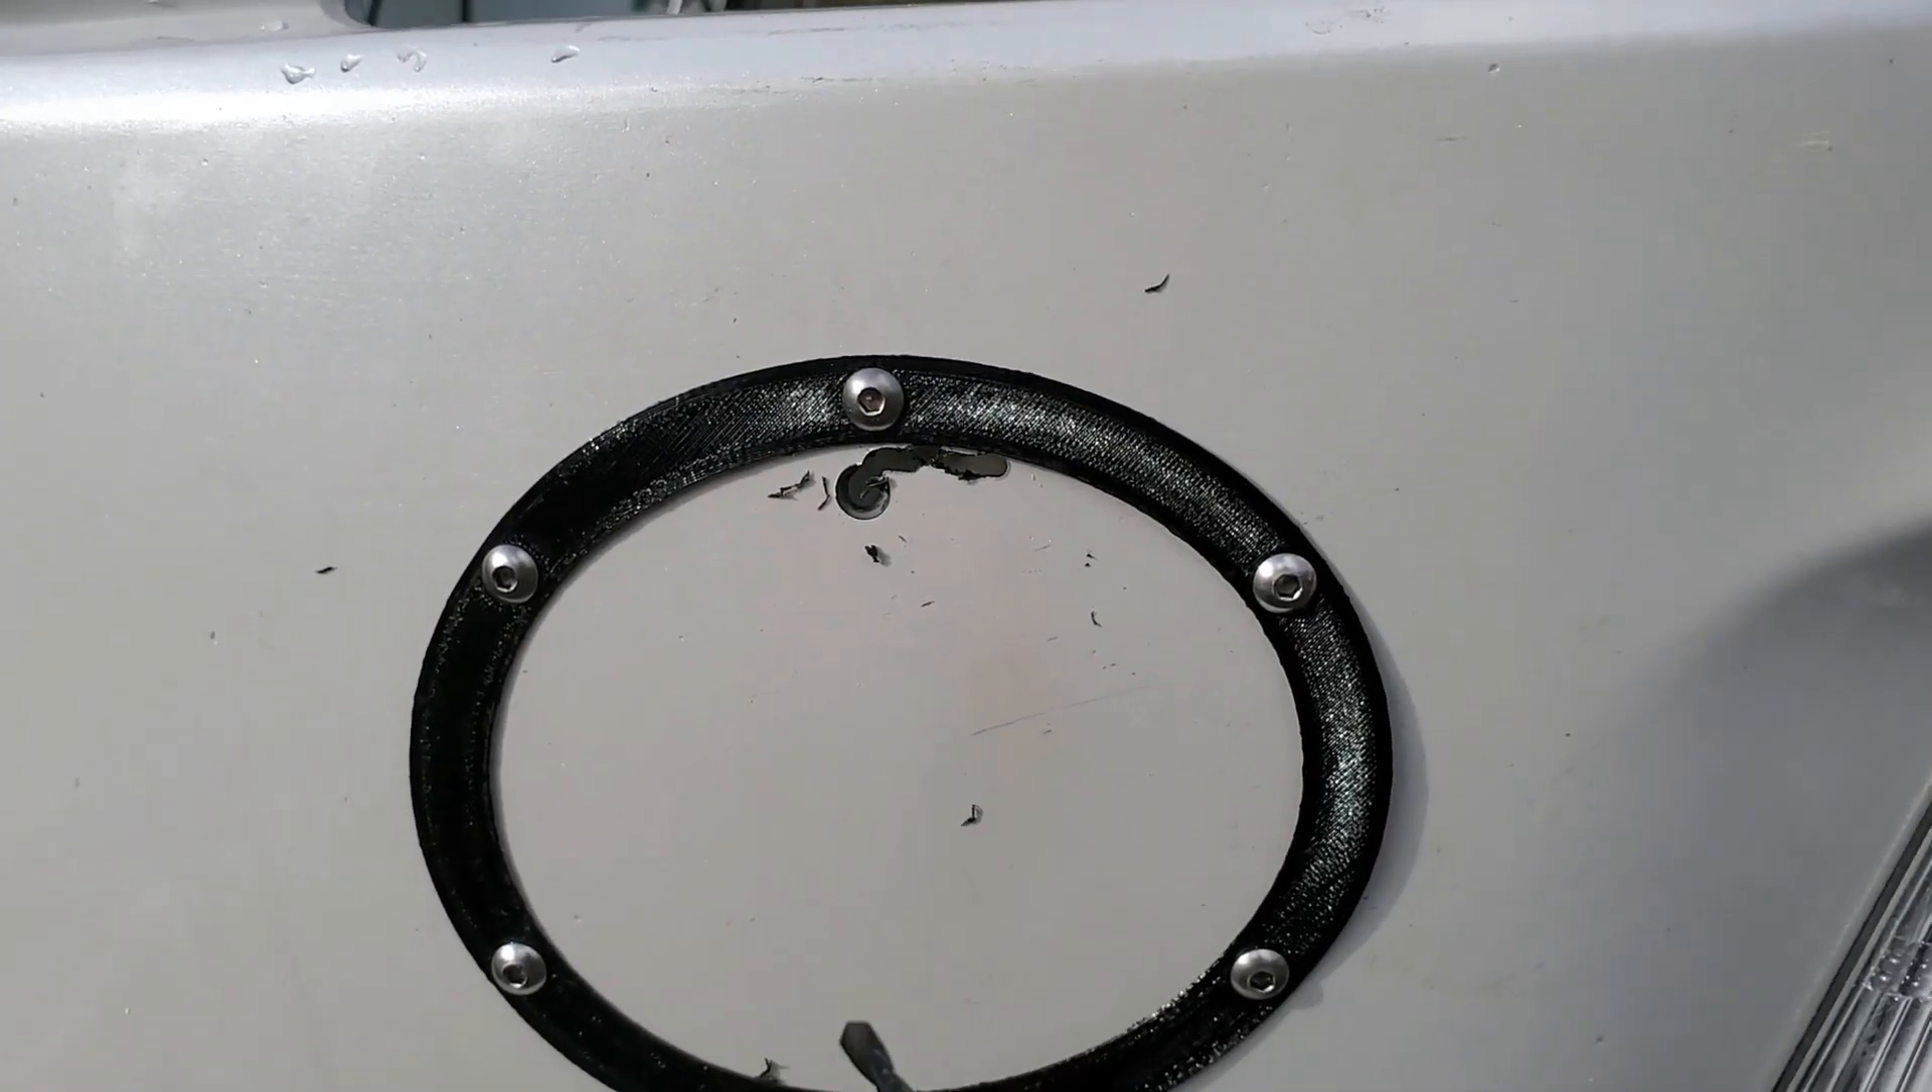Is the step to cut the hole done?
No.